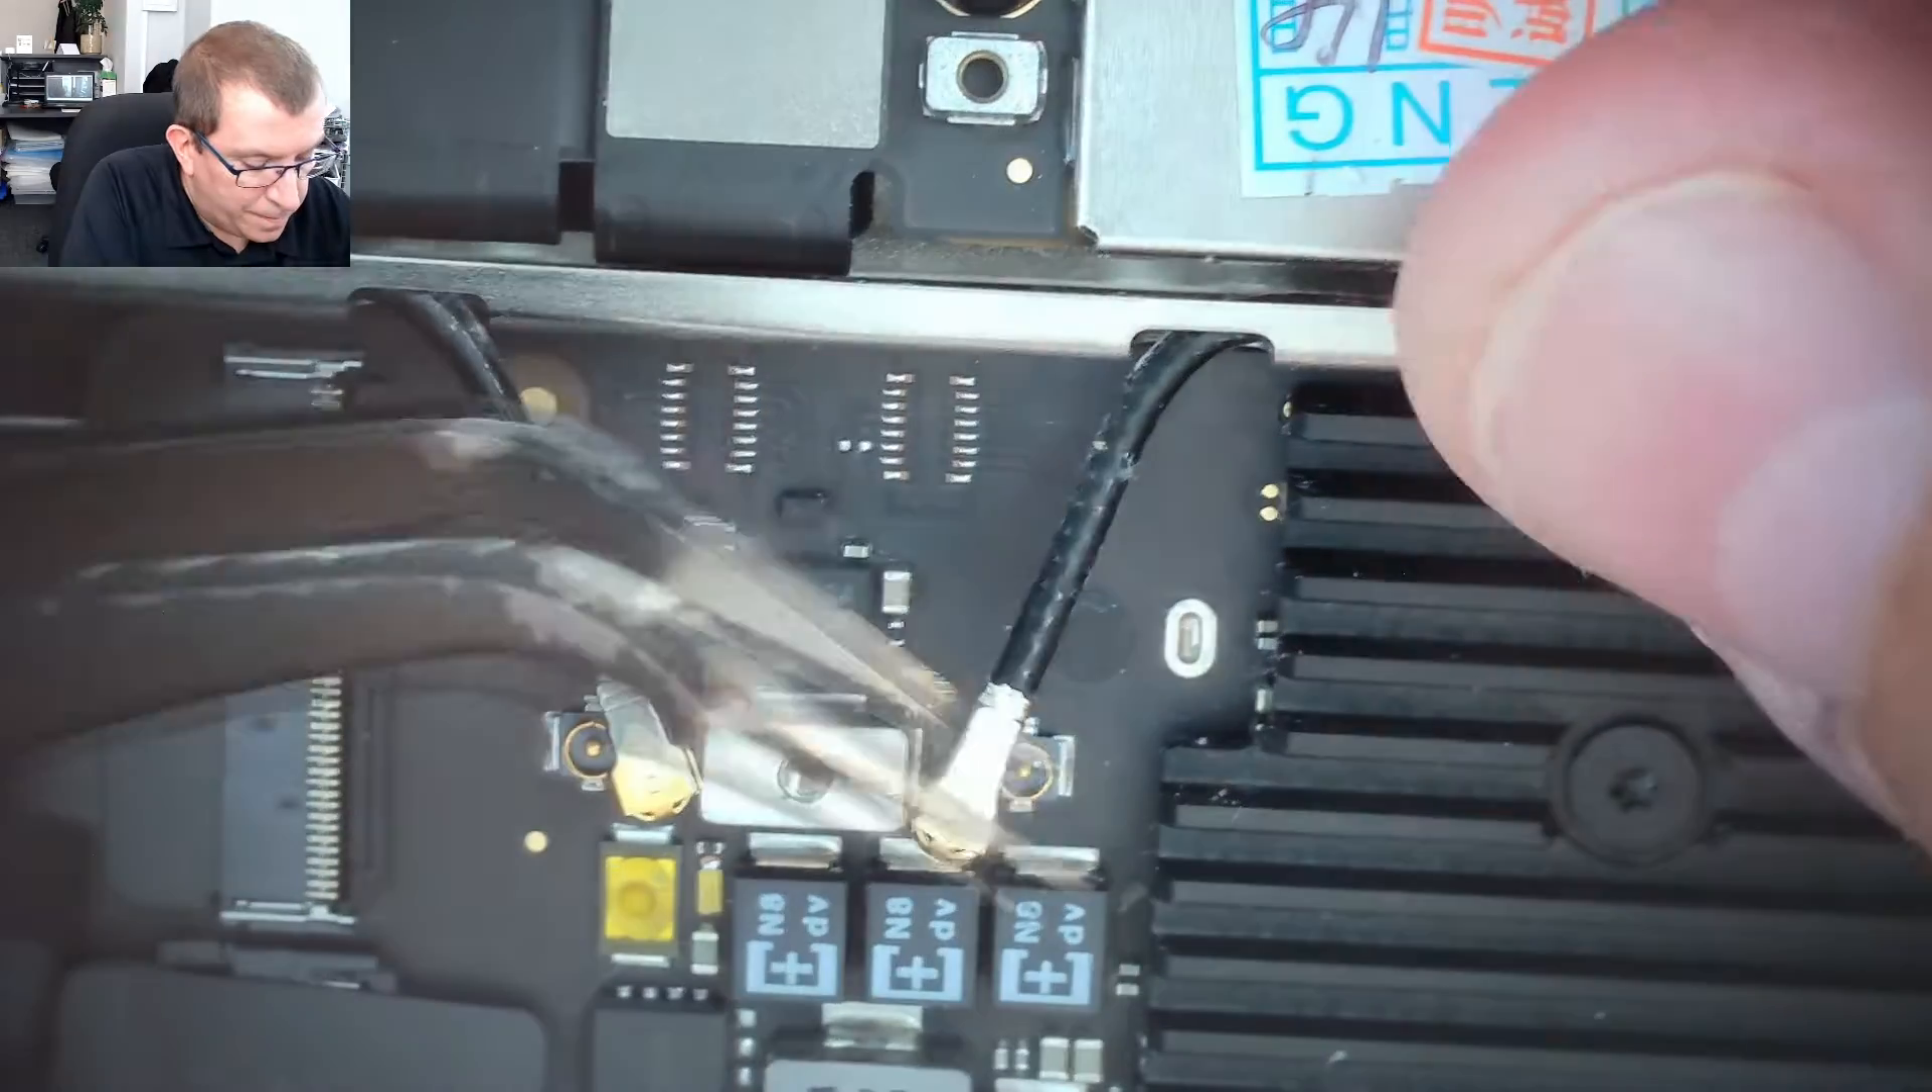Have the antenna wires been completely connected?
No.